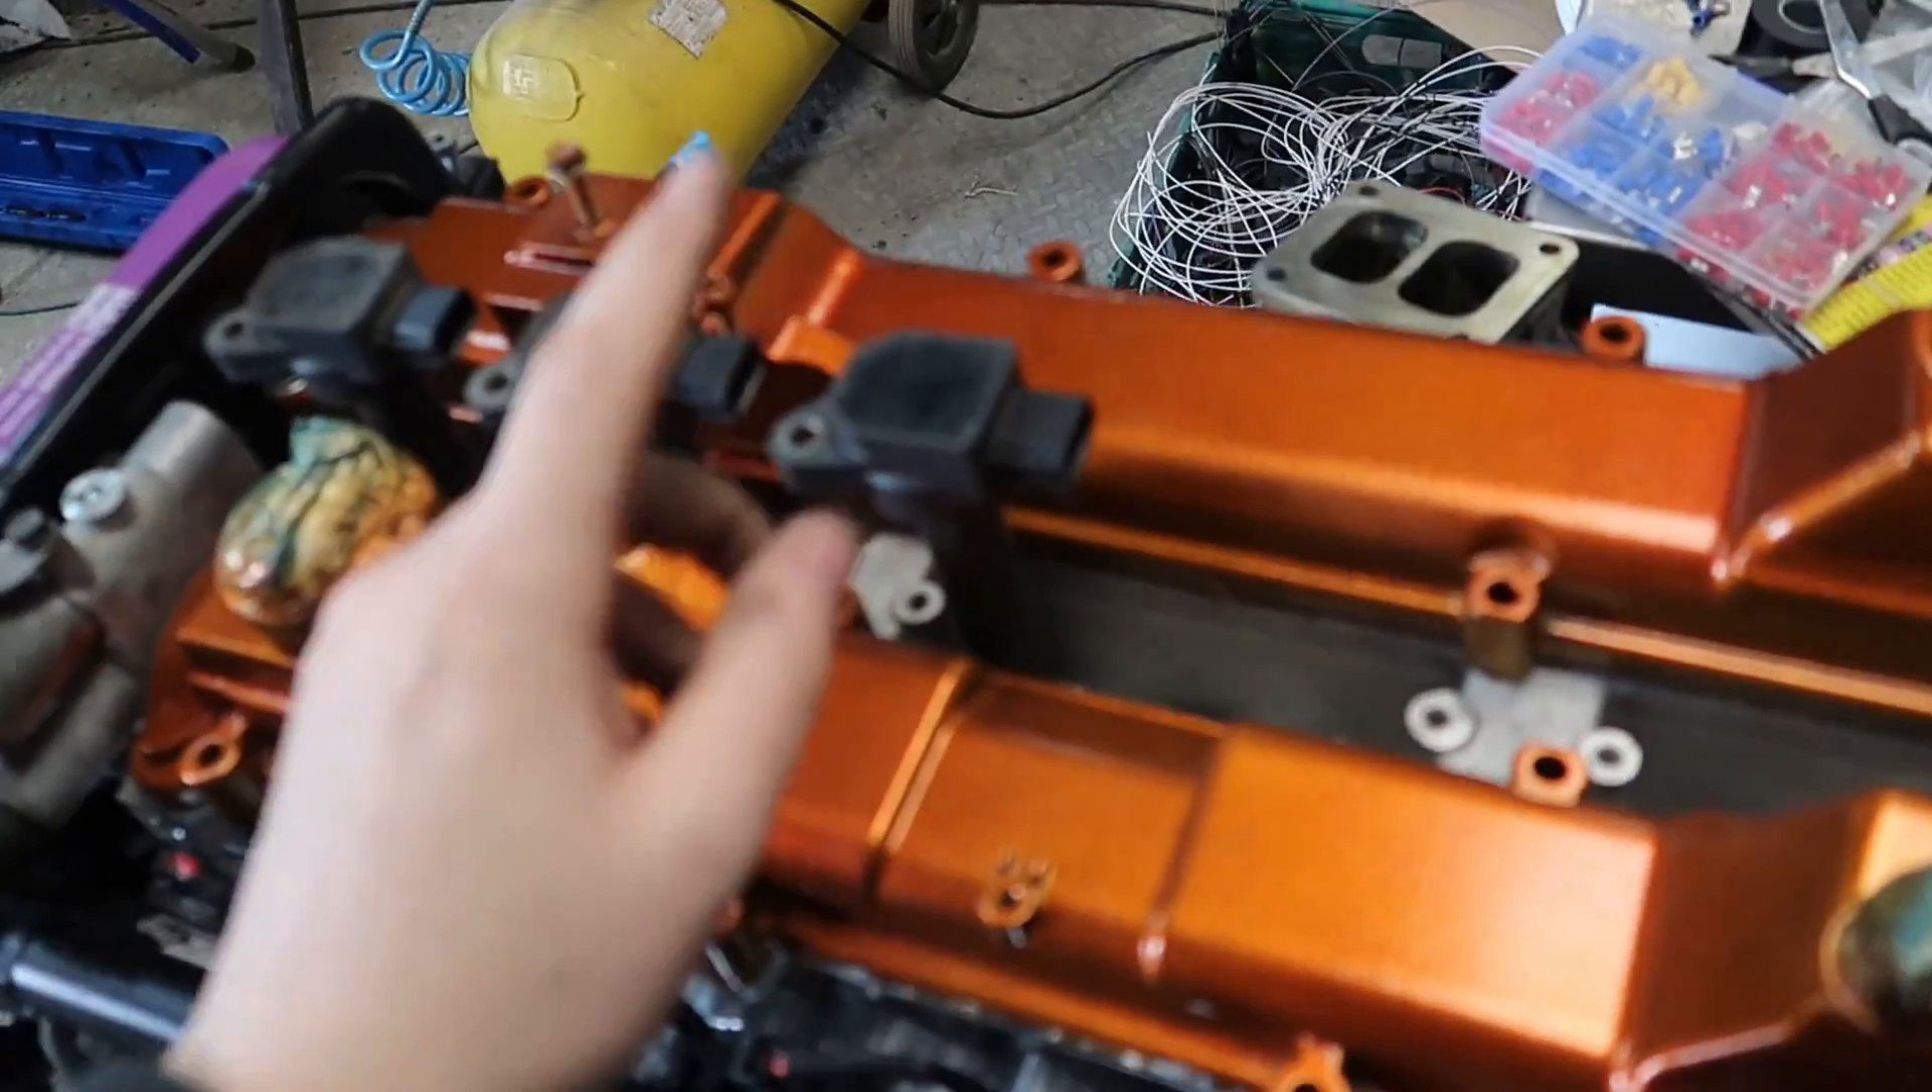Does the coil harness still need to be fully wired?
Yes.